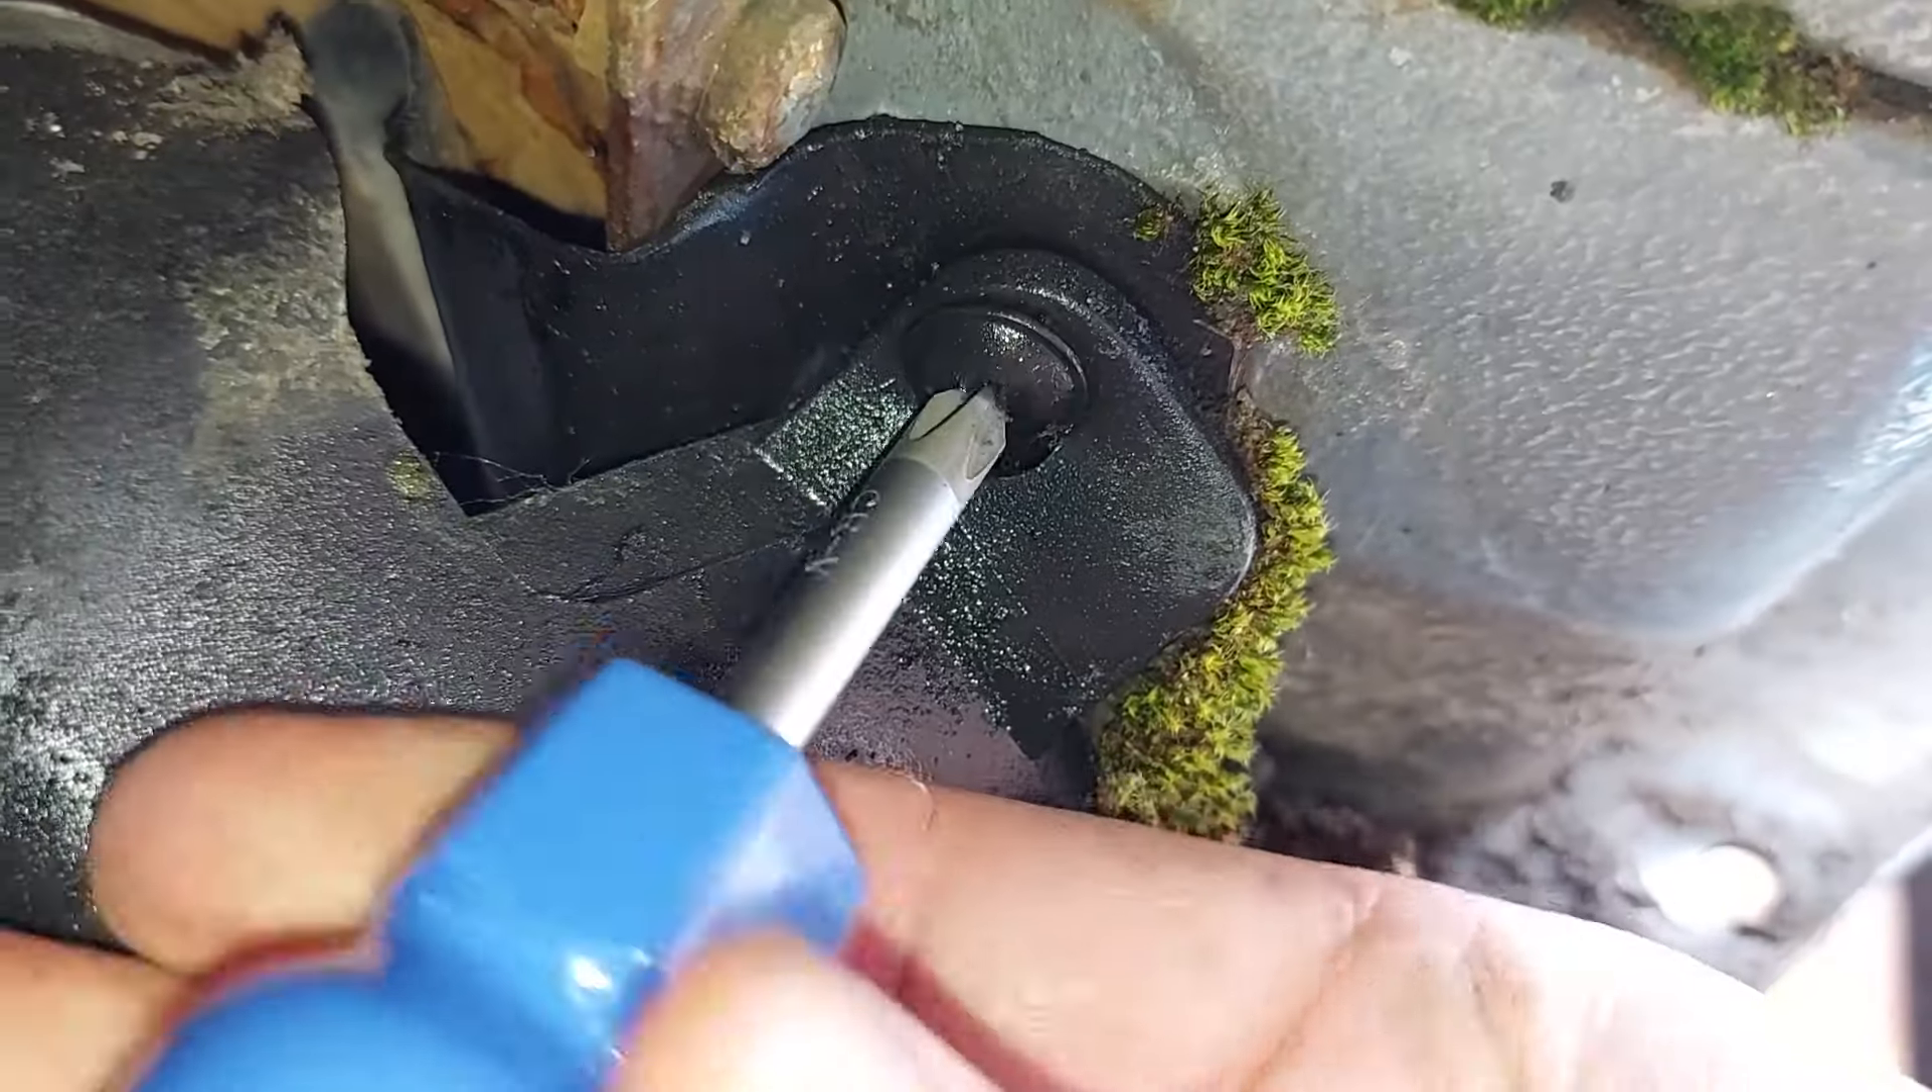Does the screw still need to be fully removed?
Yes.